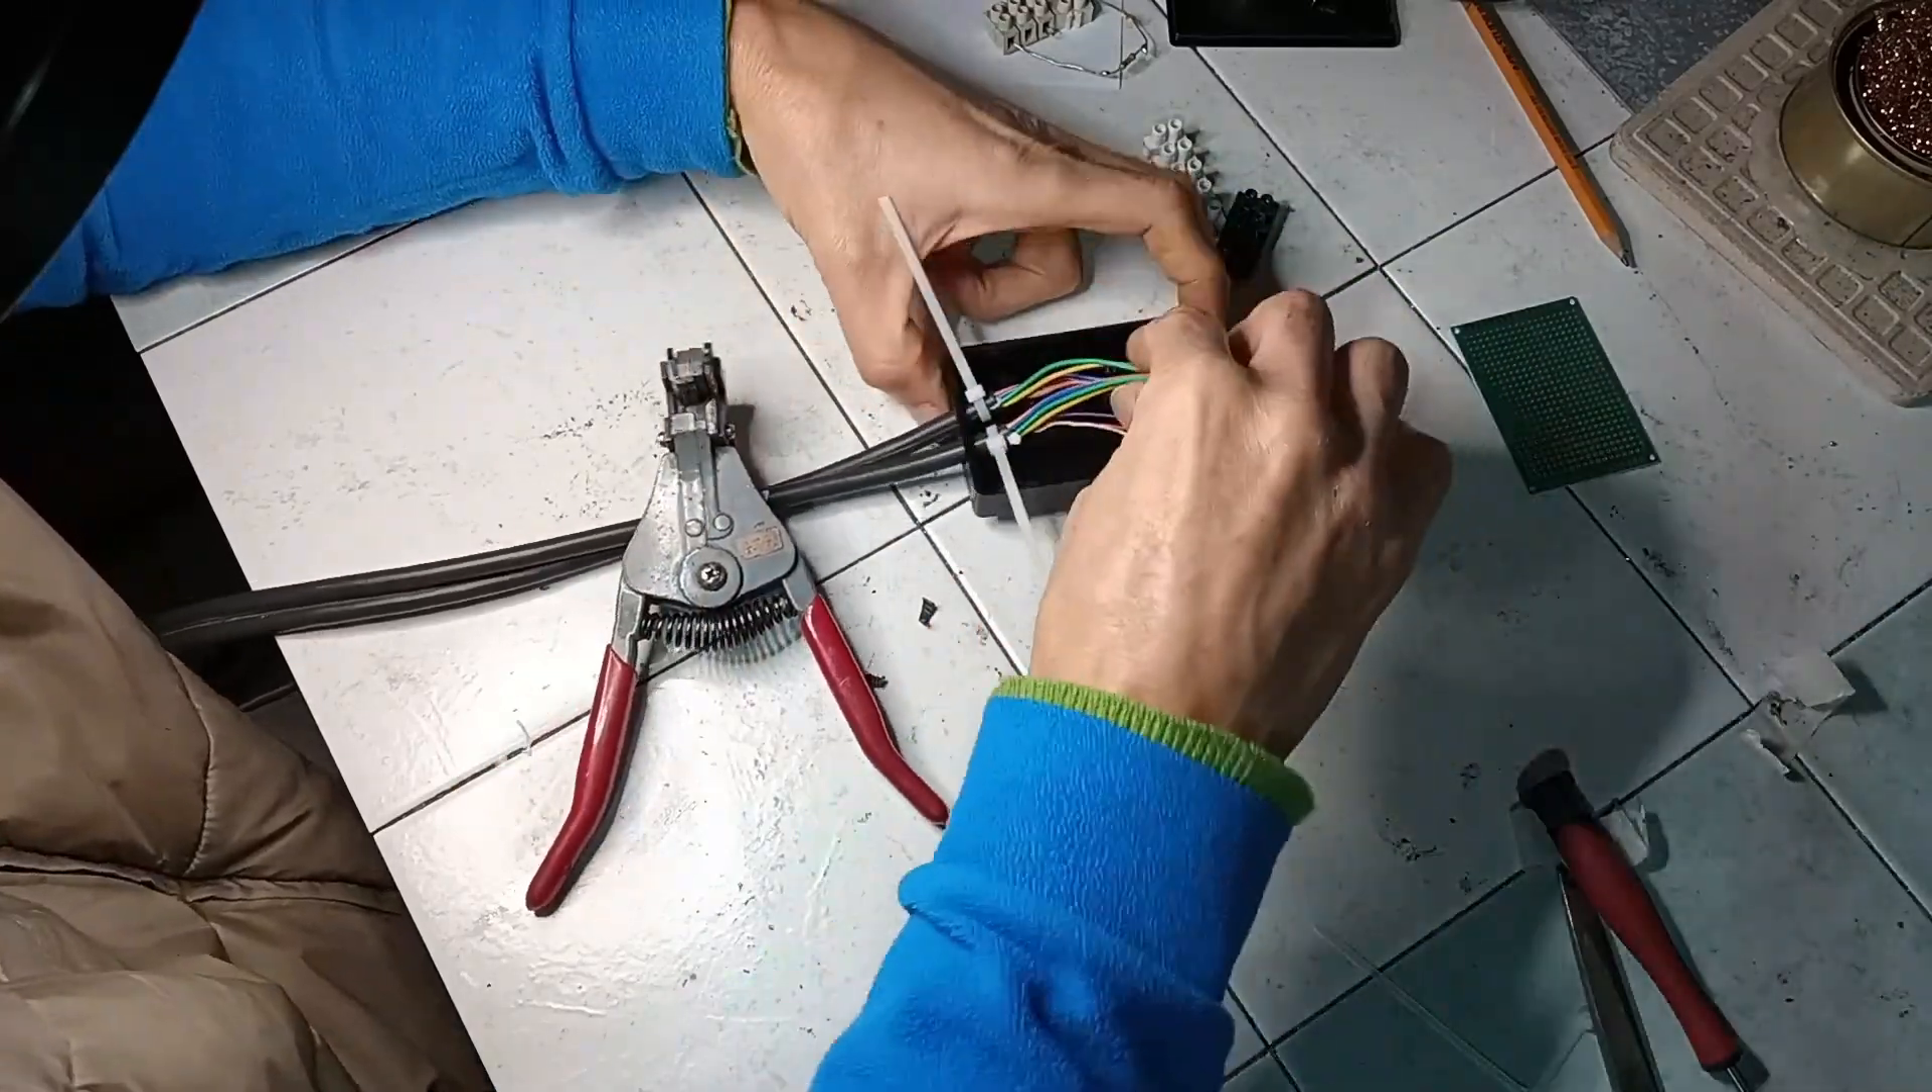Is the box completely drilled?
Yes.